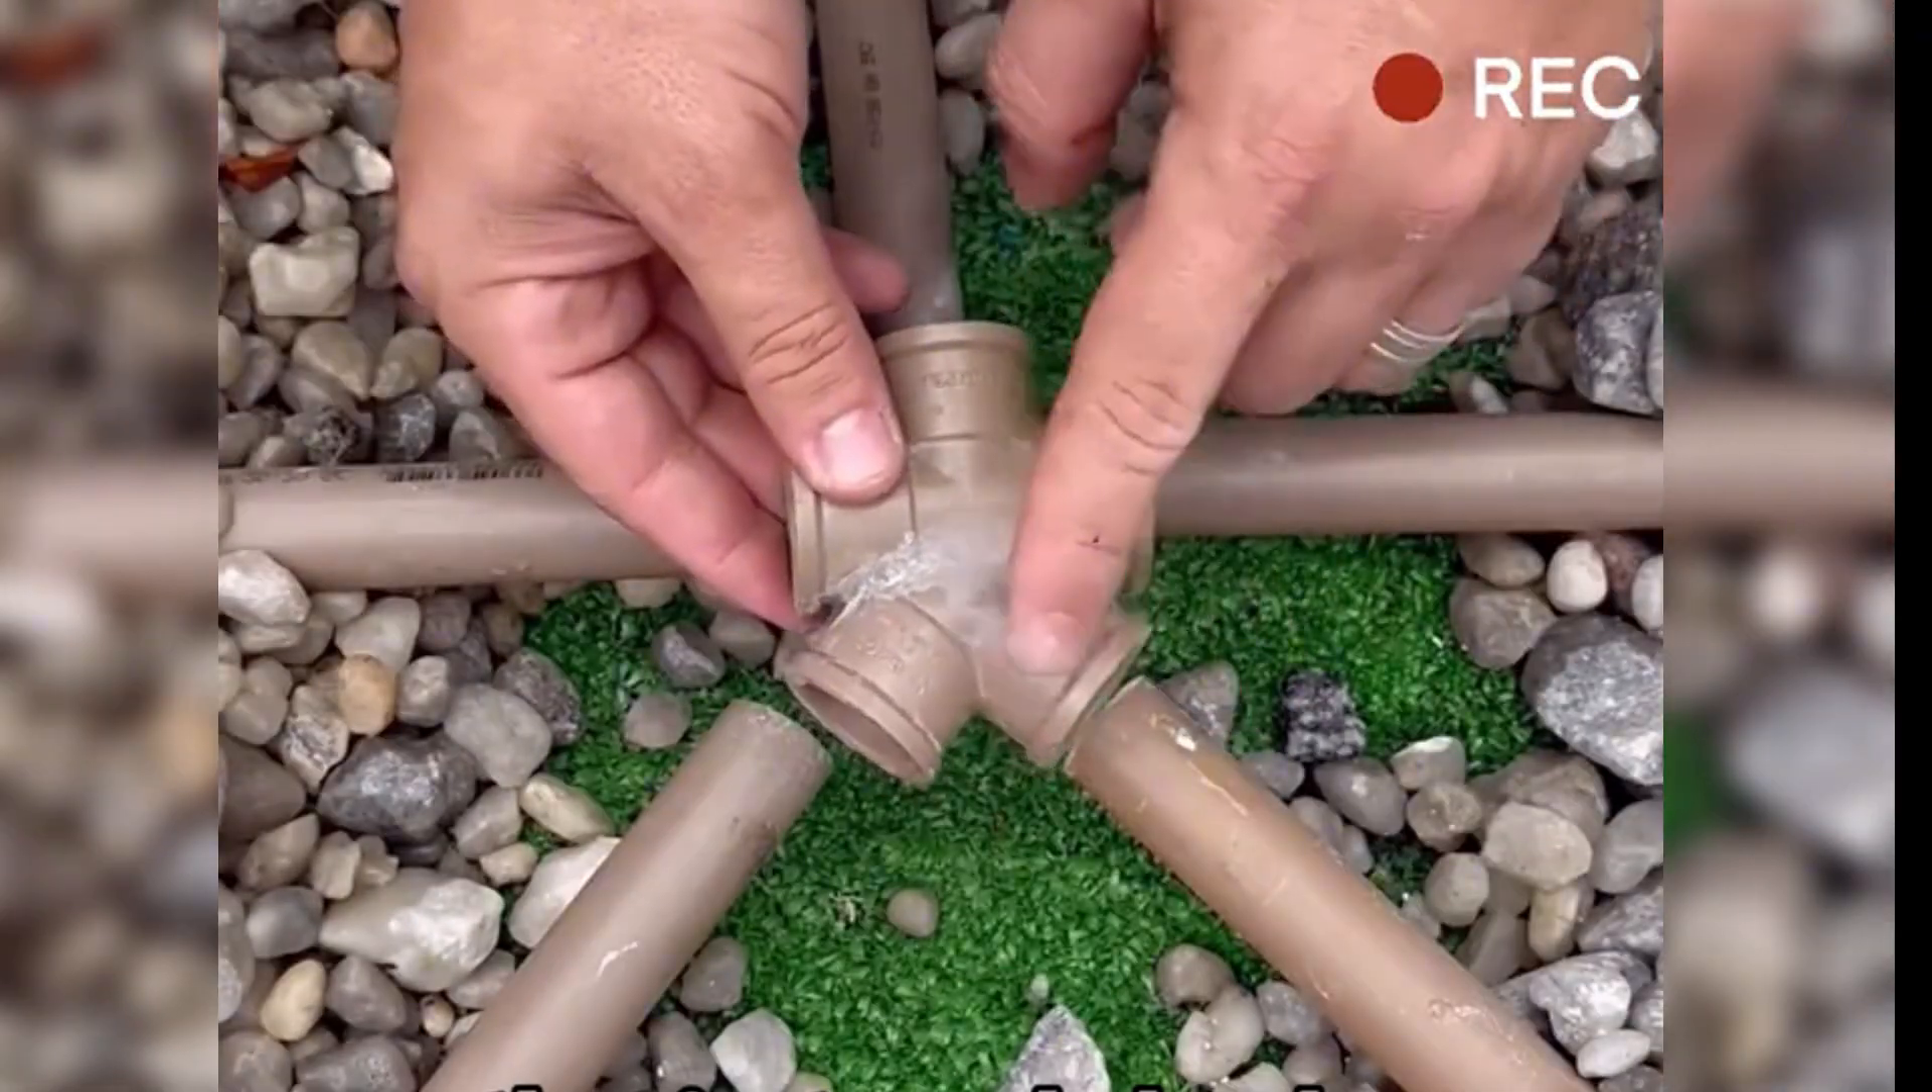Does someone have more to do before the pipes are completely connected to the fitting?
Yes.